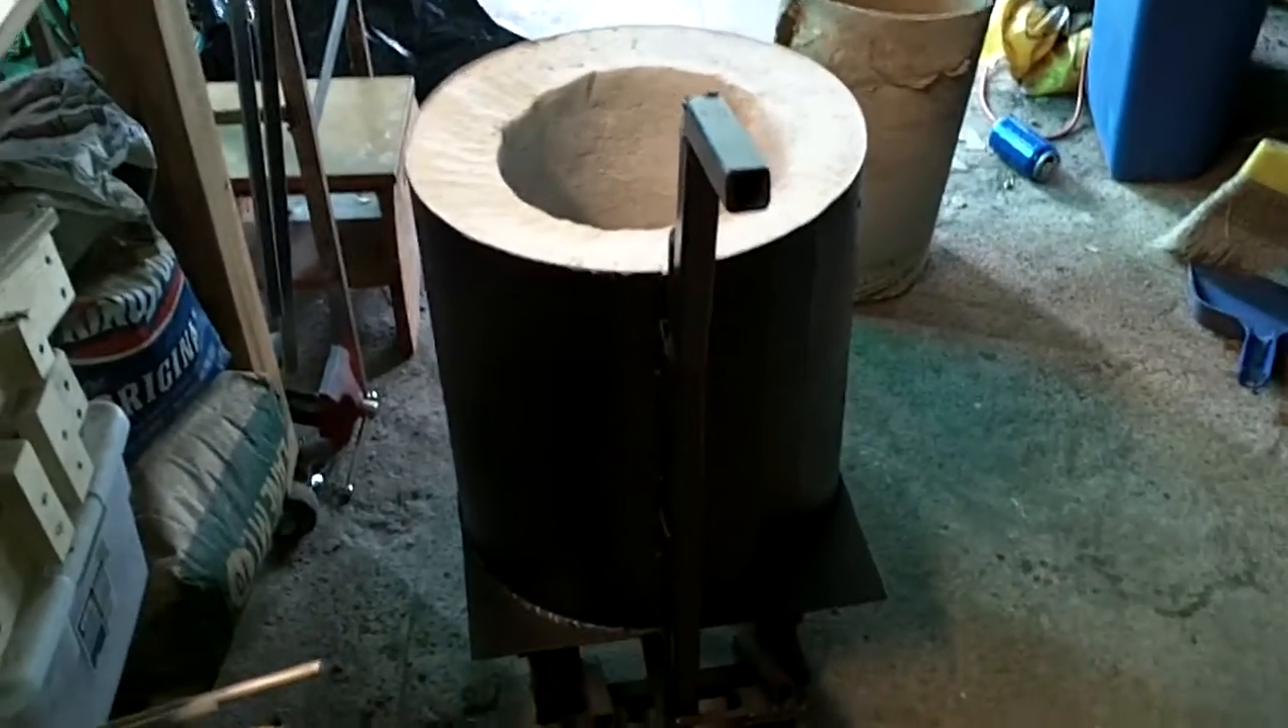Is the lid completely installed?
No.